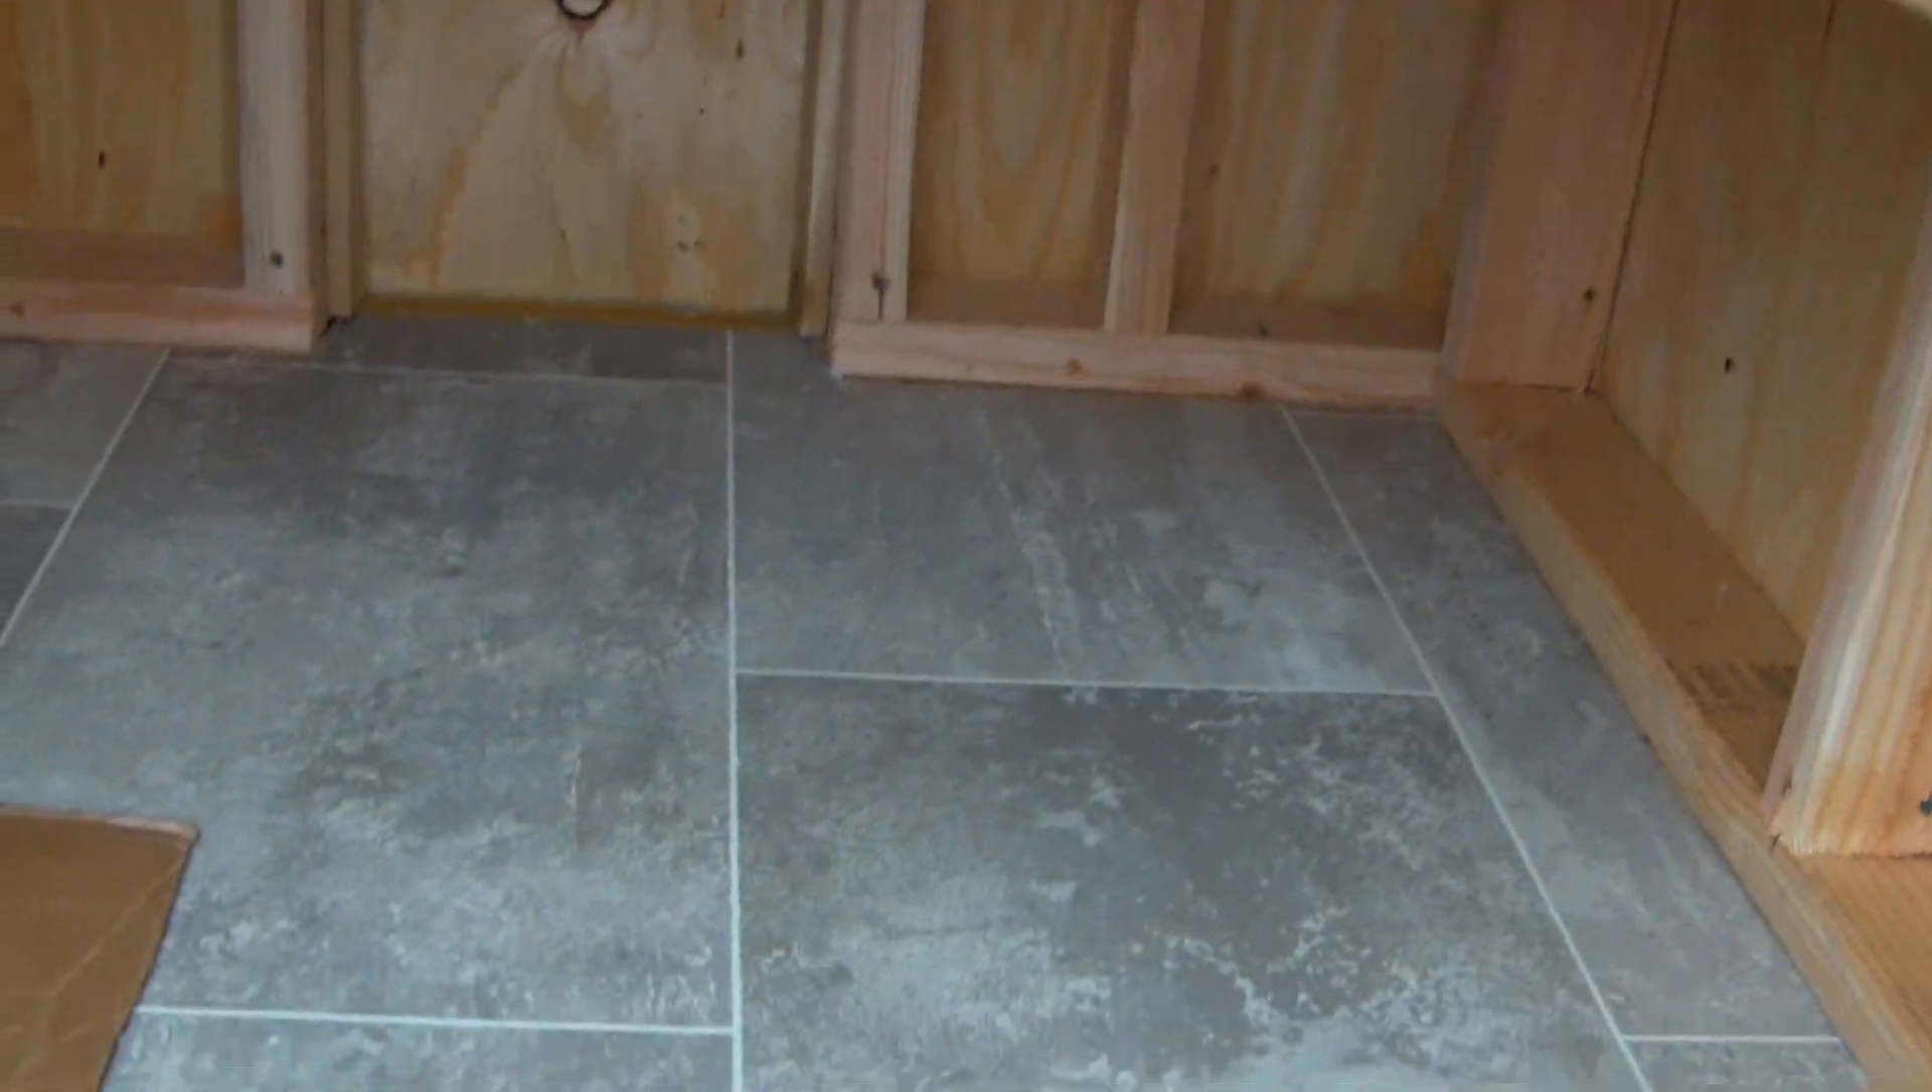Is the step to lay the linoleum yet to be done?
No.